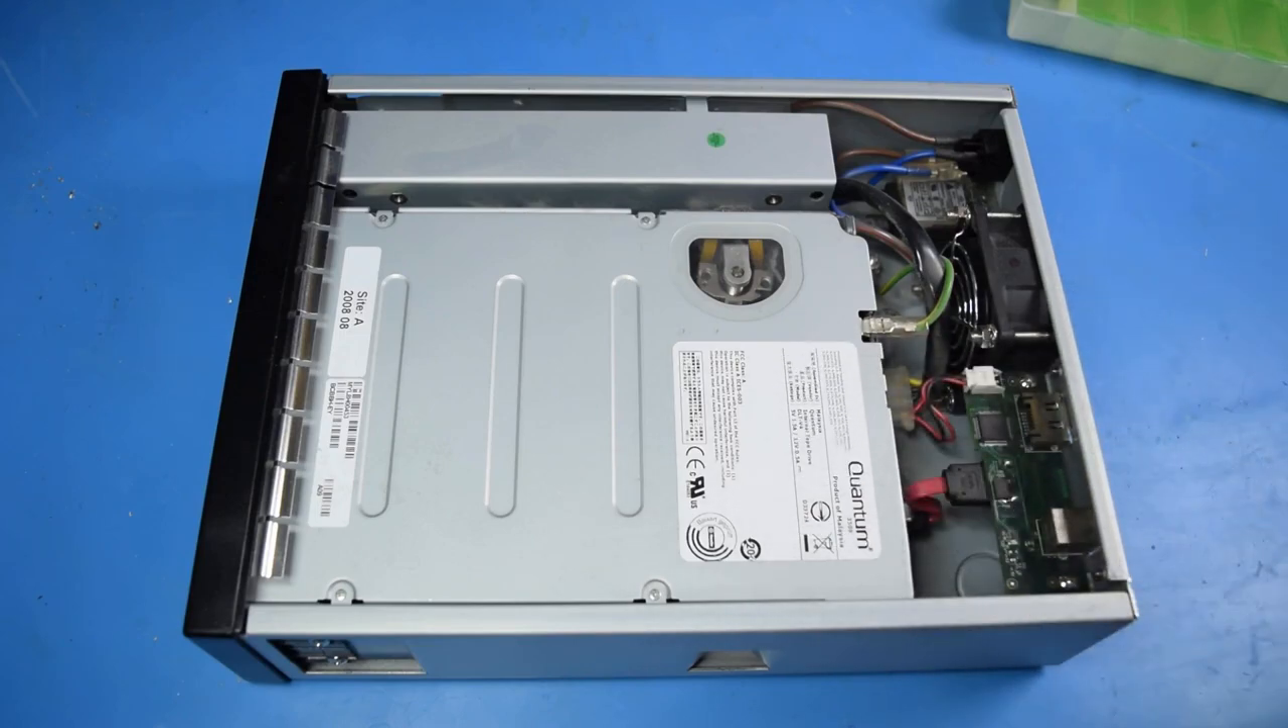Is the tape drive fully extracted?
No.